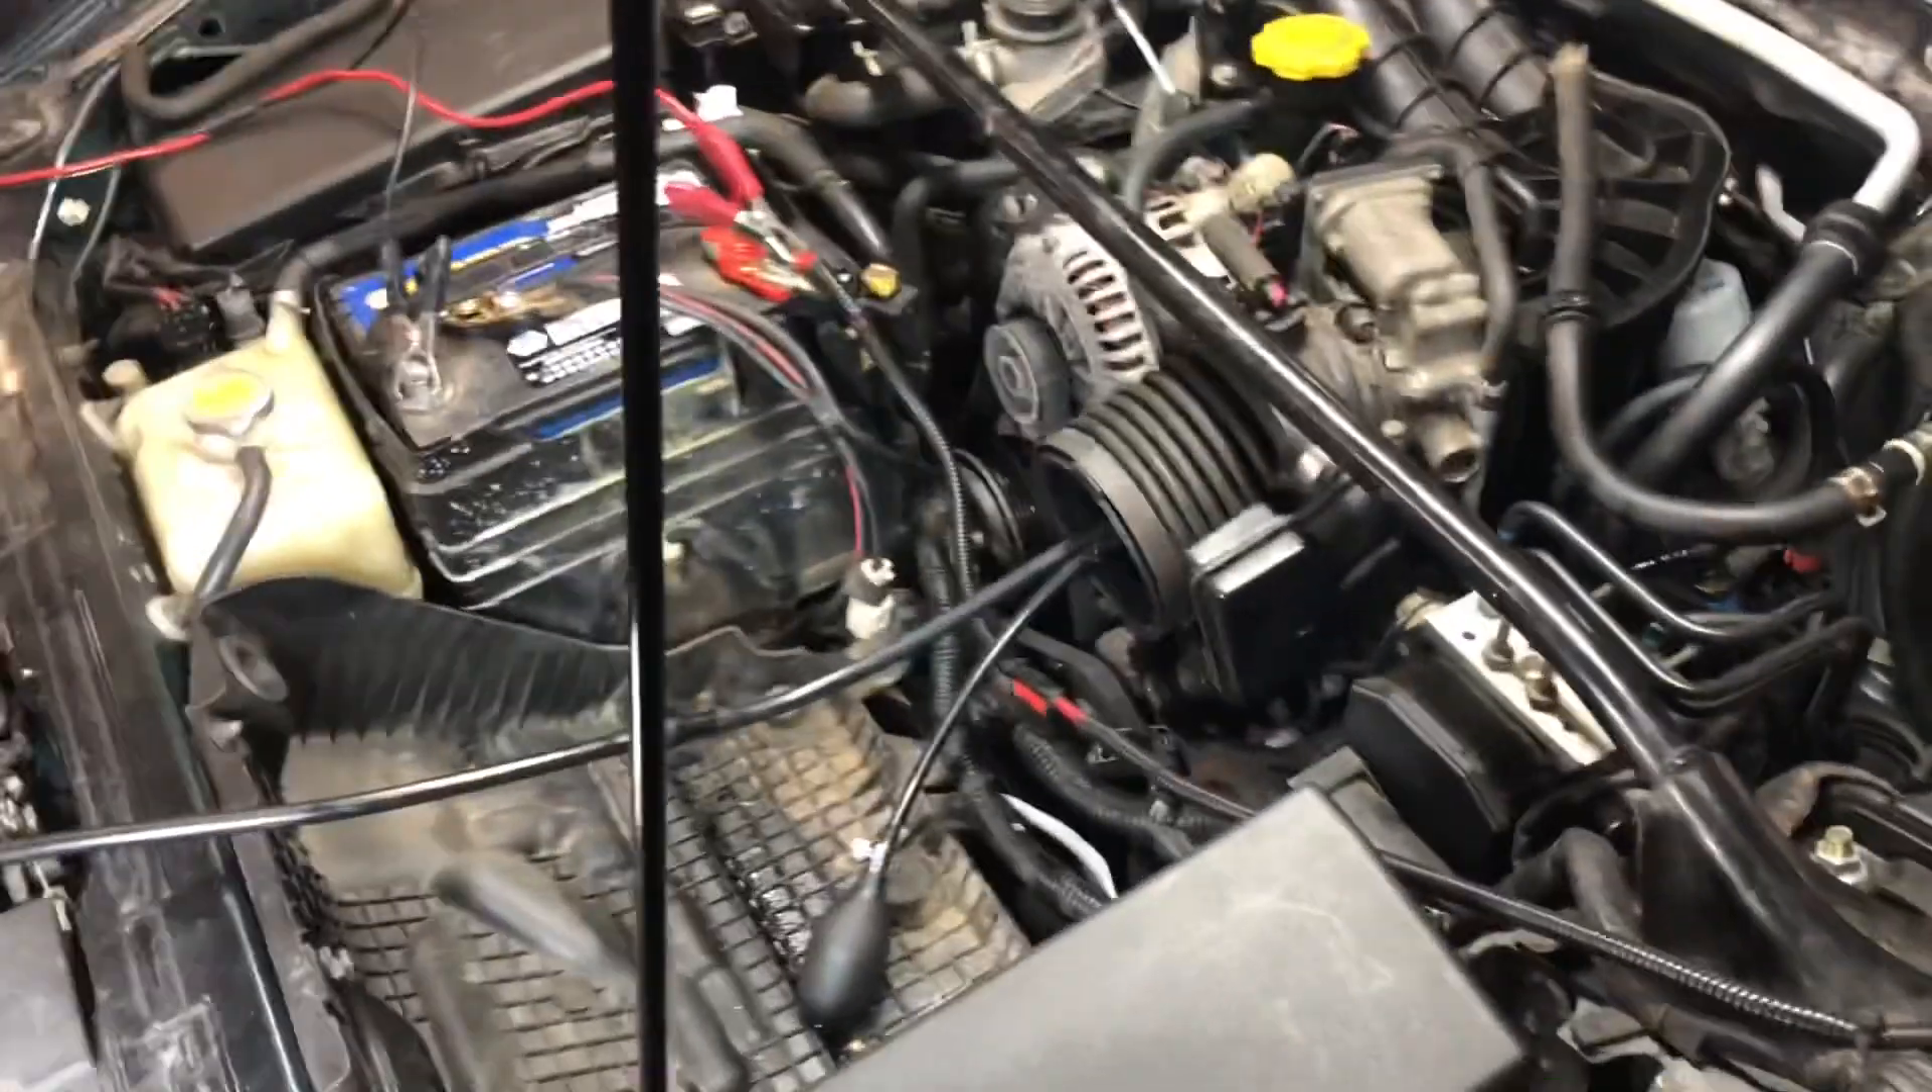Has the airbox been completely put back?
No.